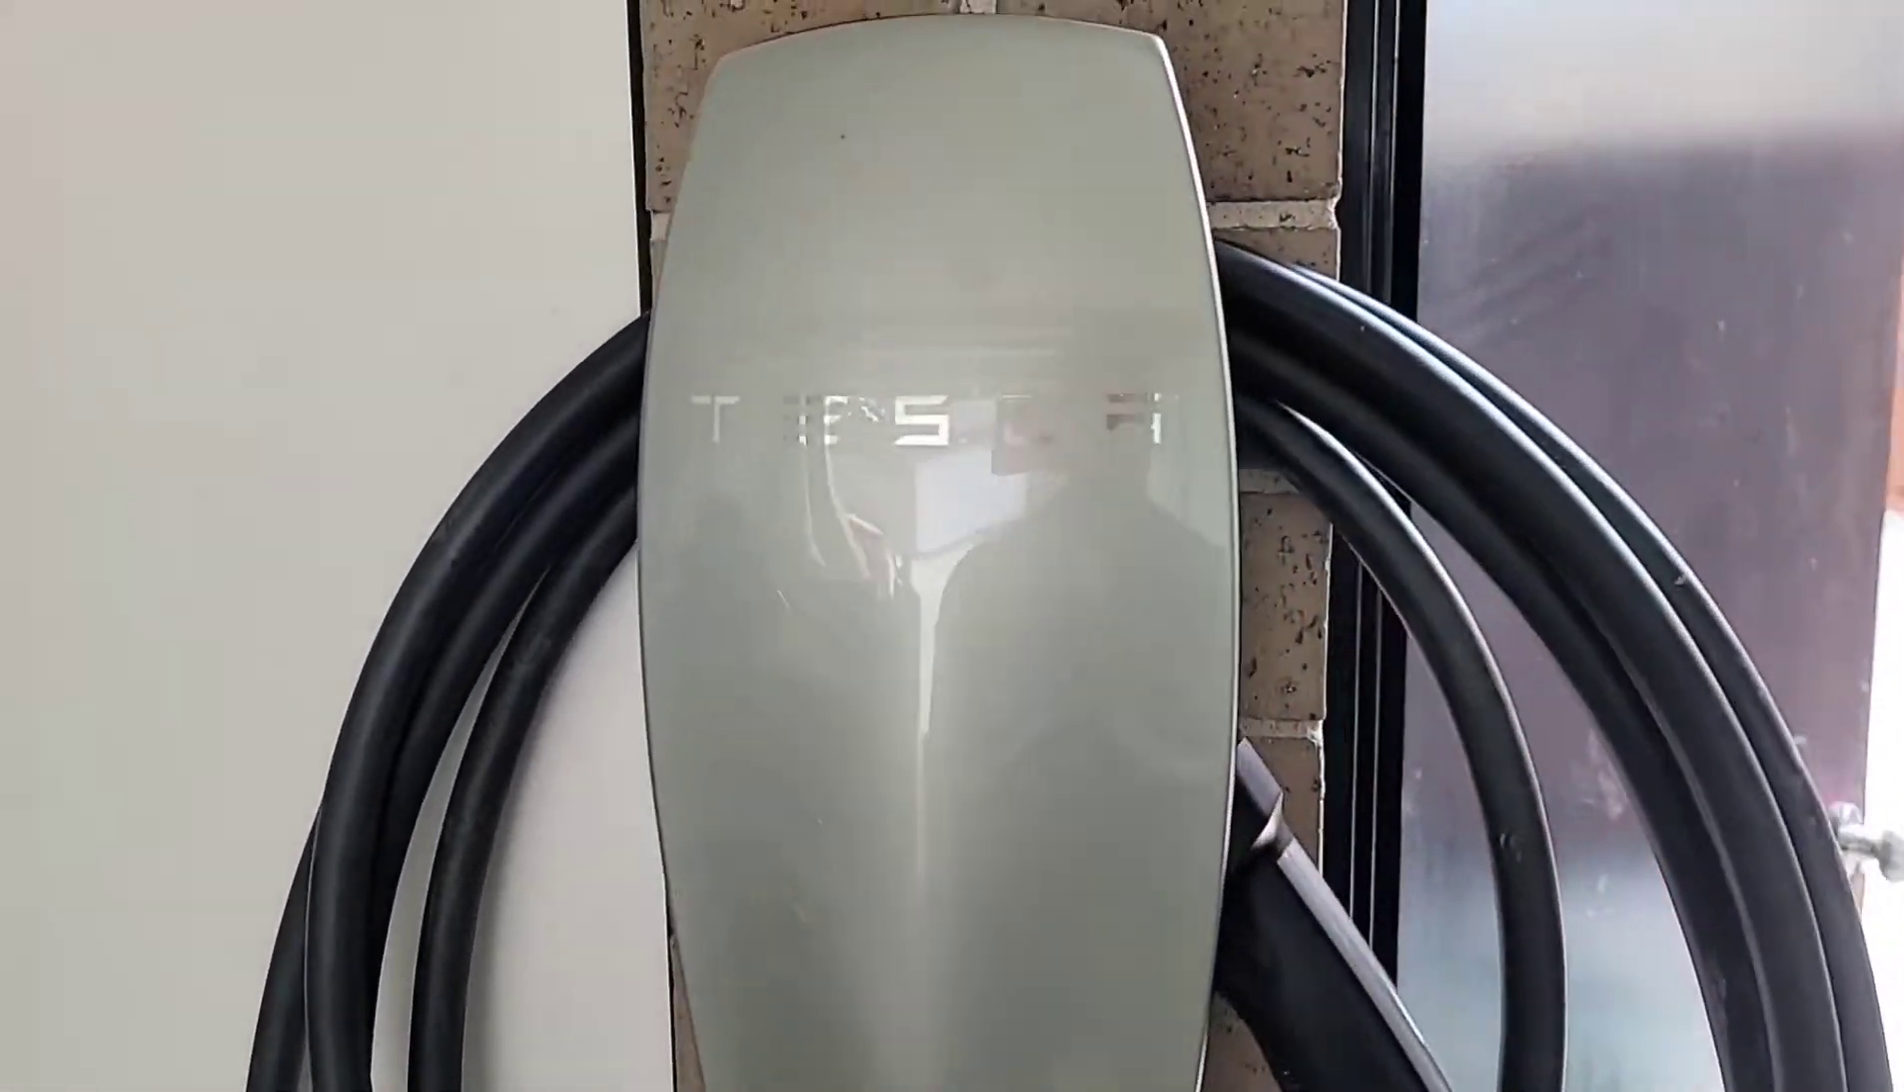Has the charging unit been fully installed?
Yes.